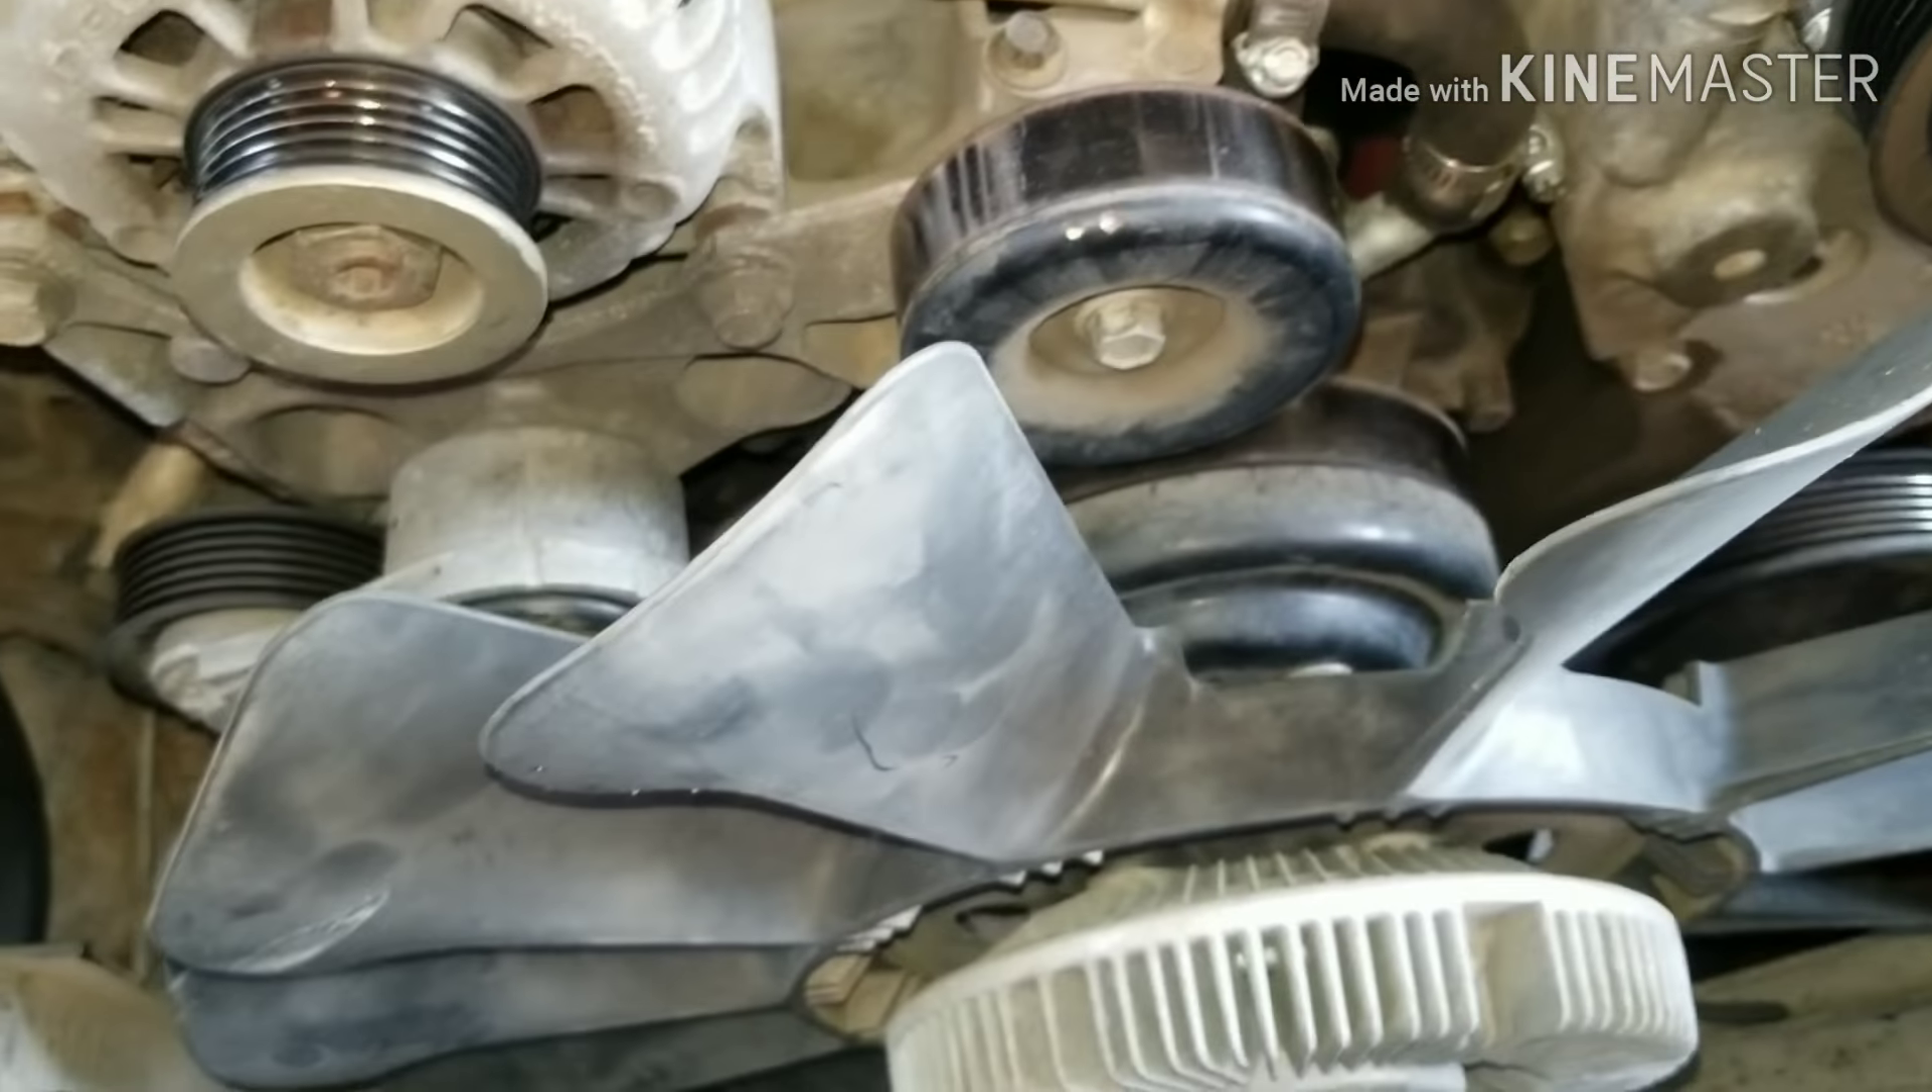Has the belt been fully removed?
Yes.